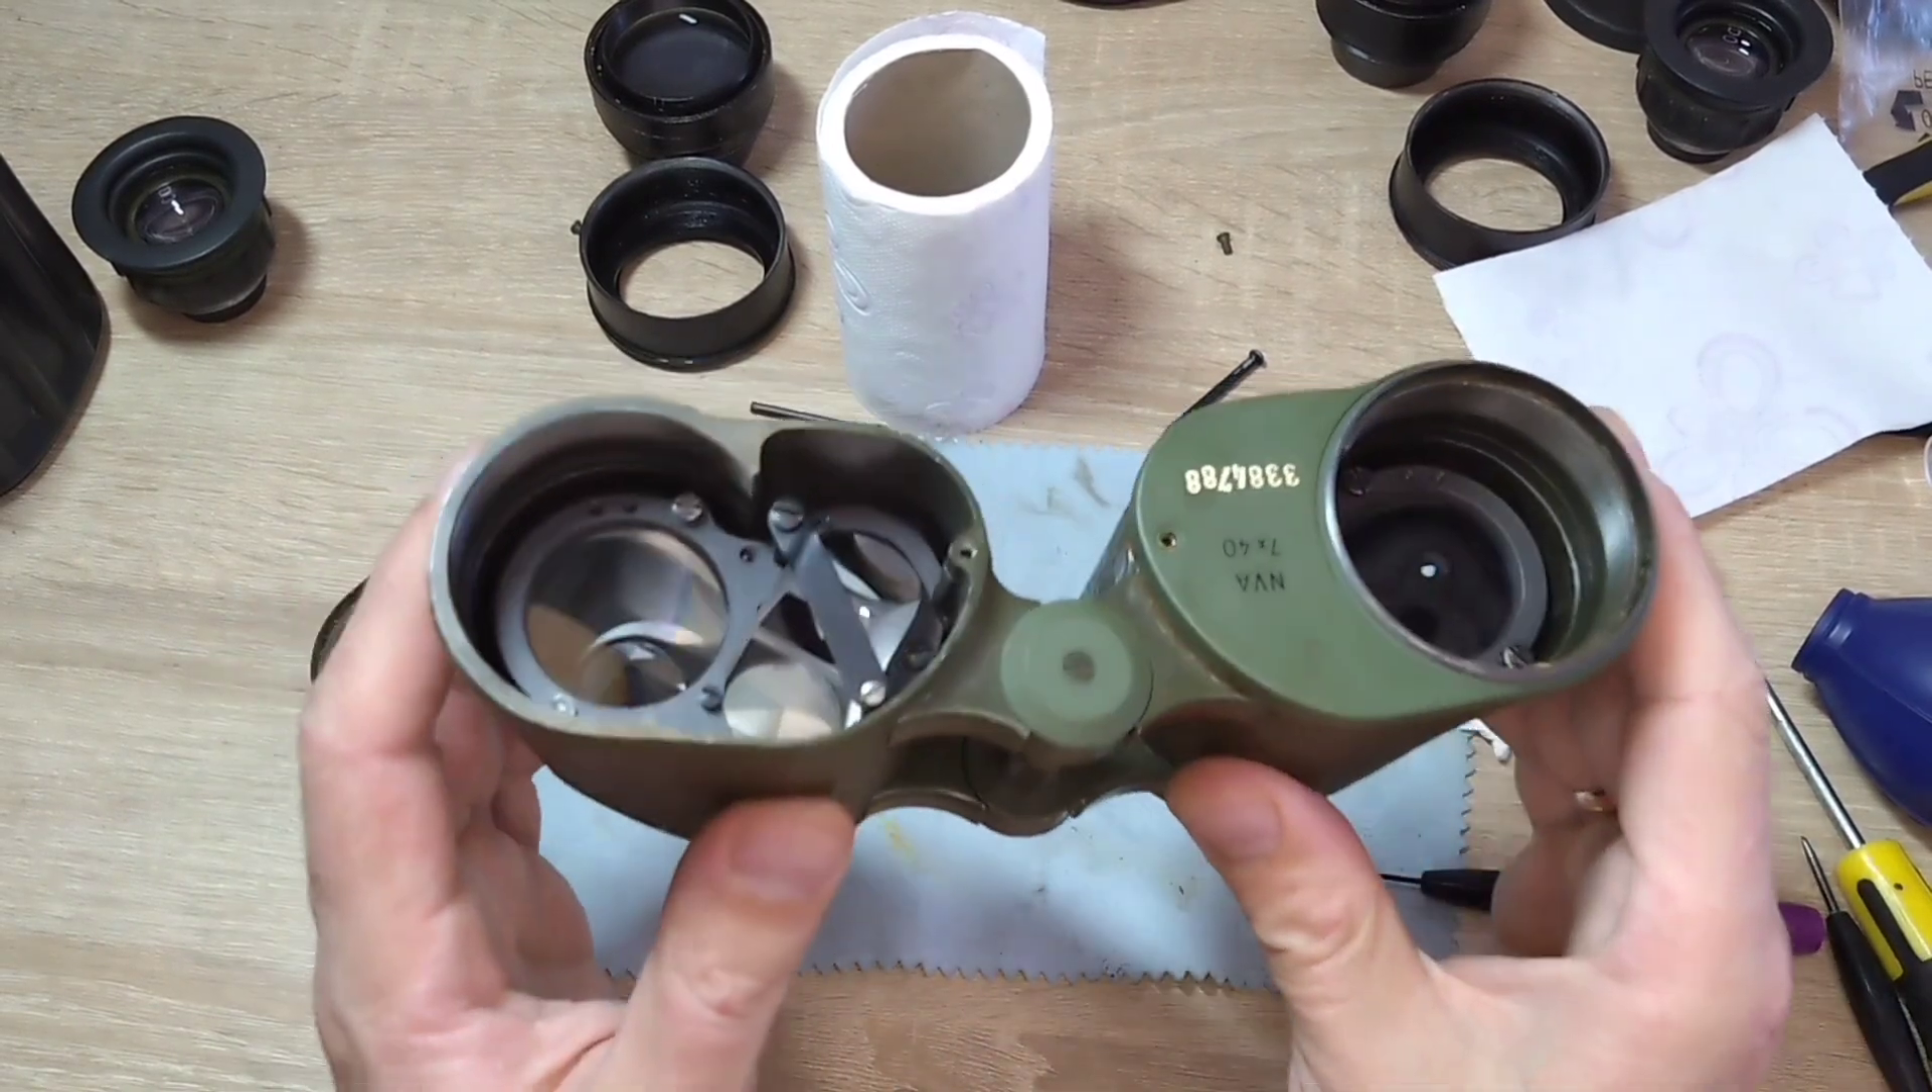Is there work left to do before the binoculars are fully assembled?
Yes.